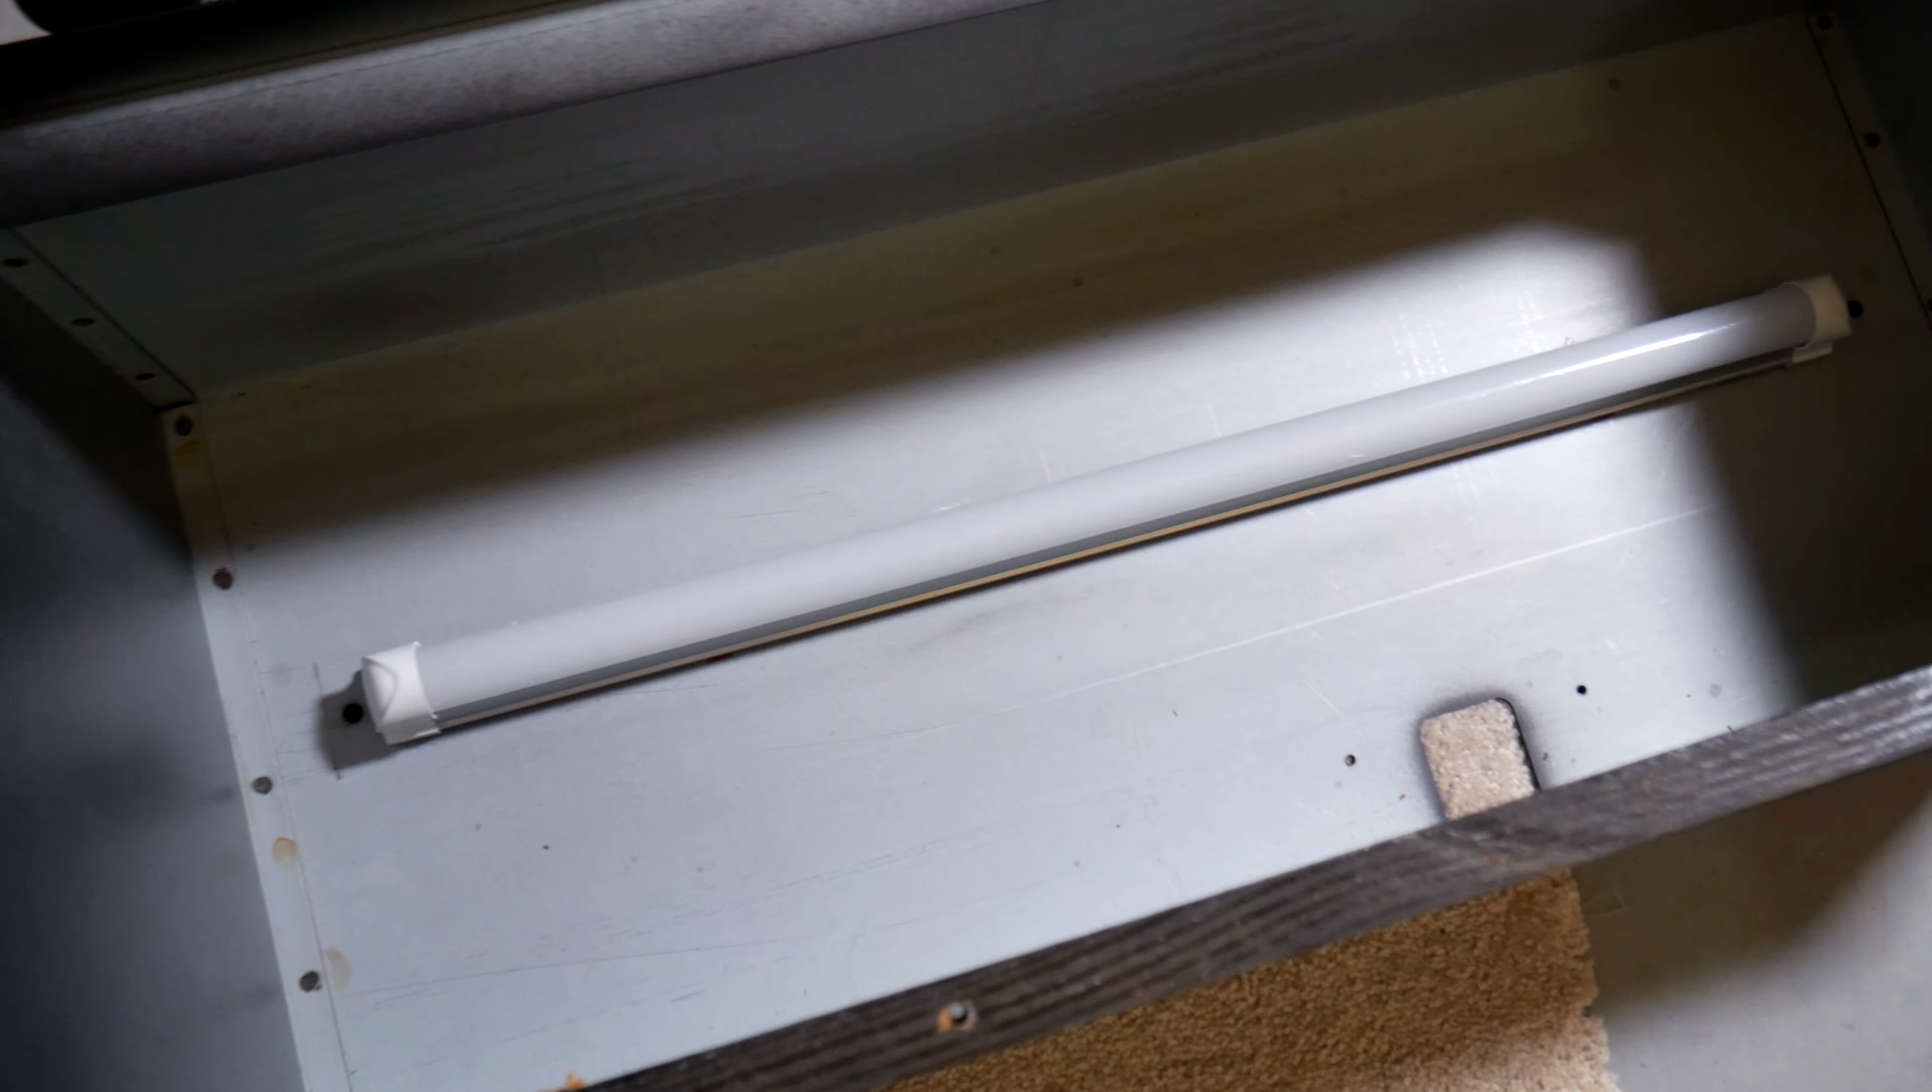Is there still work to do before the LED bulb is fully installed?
No.